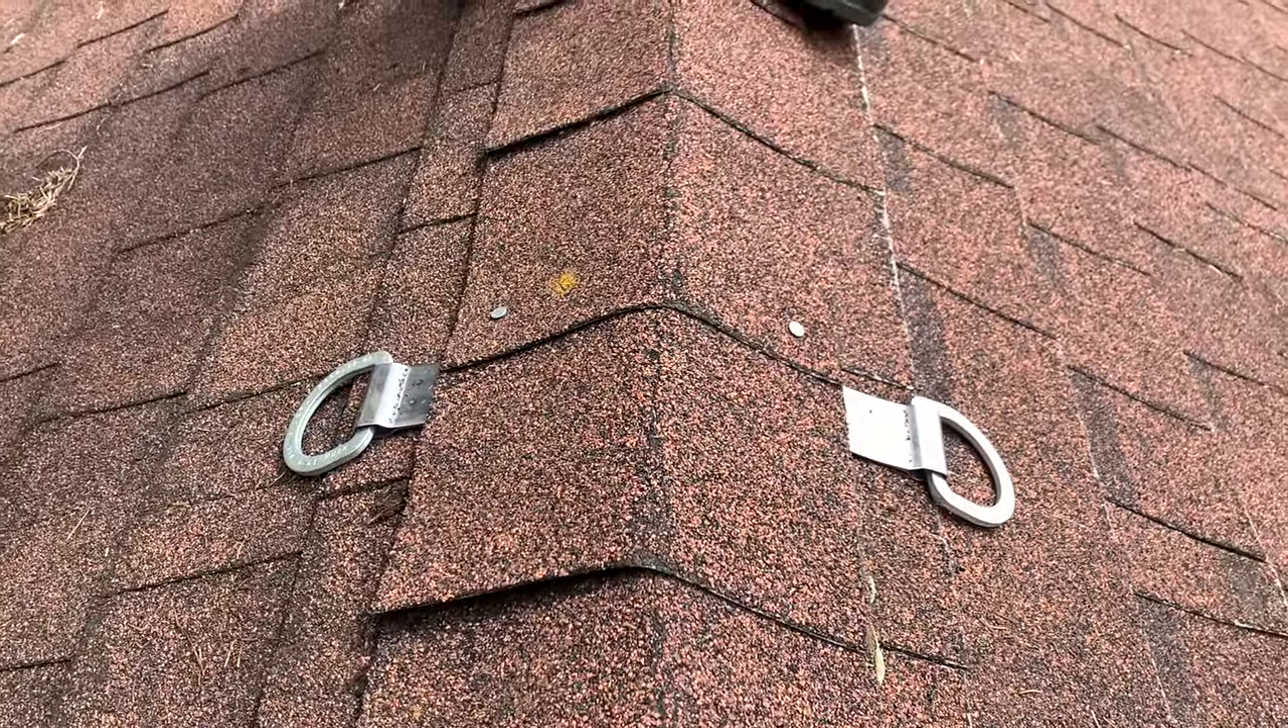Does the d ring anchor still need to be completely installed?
No.